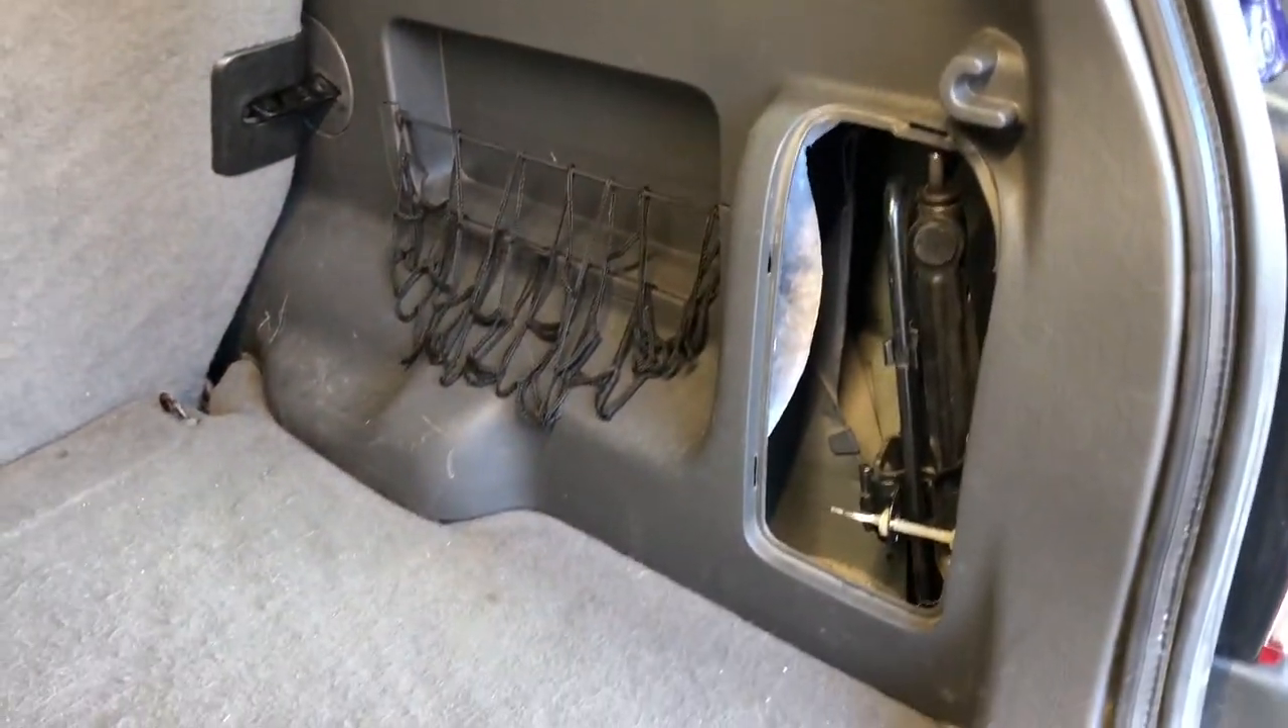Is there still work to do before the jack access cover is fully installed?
Yes.